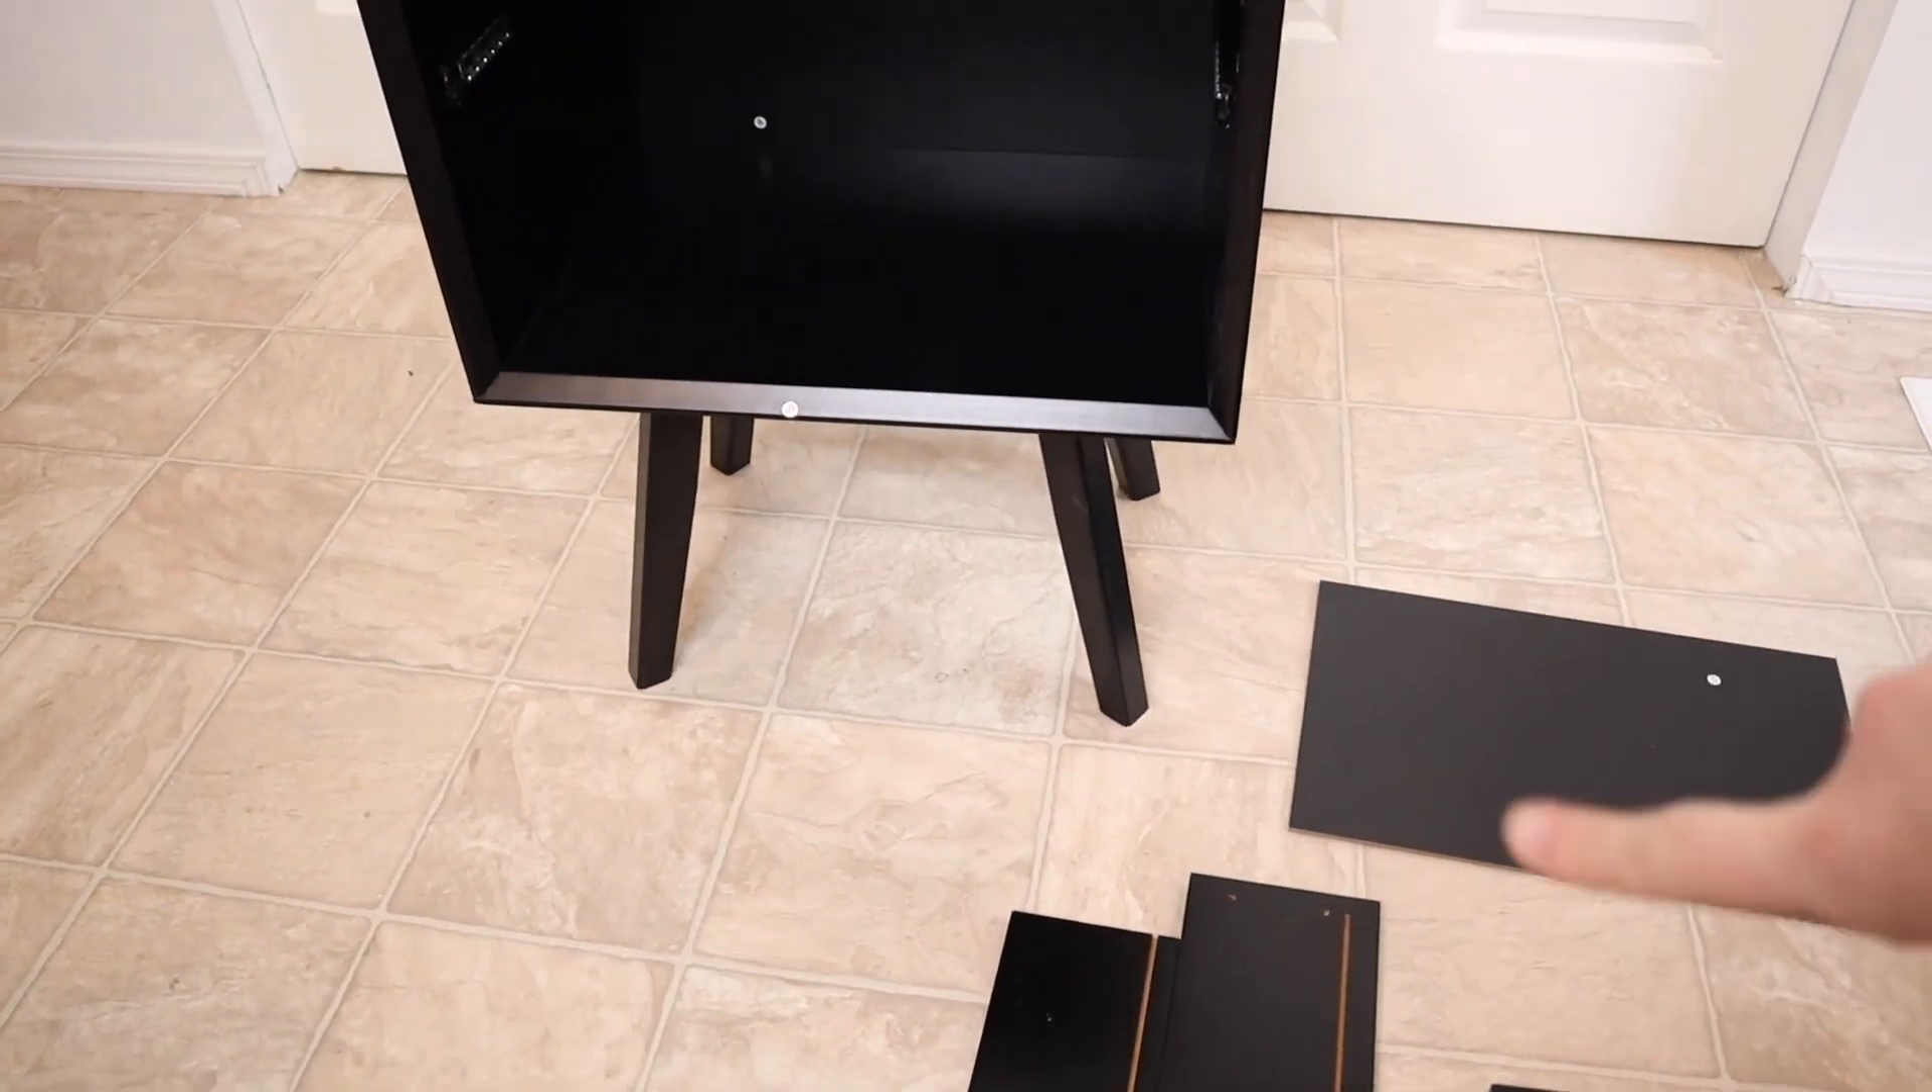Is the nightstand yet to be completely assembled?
Yes.